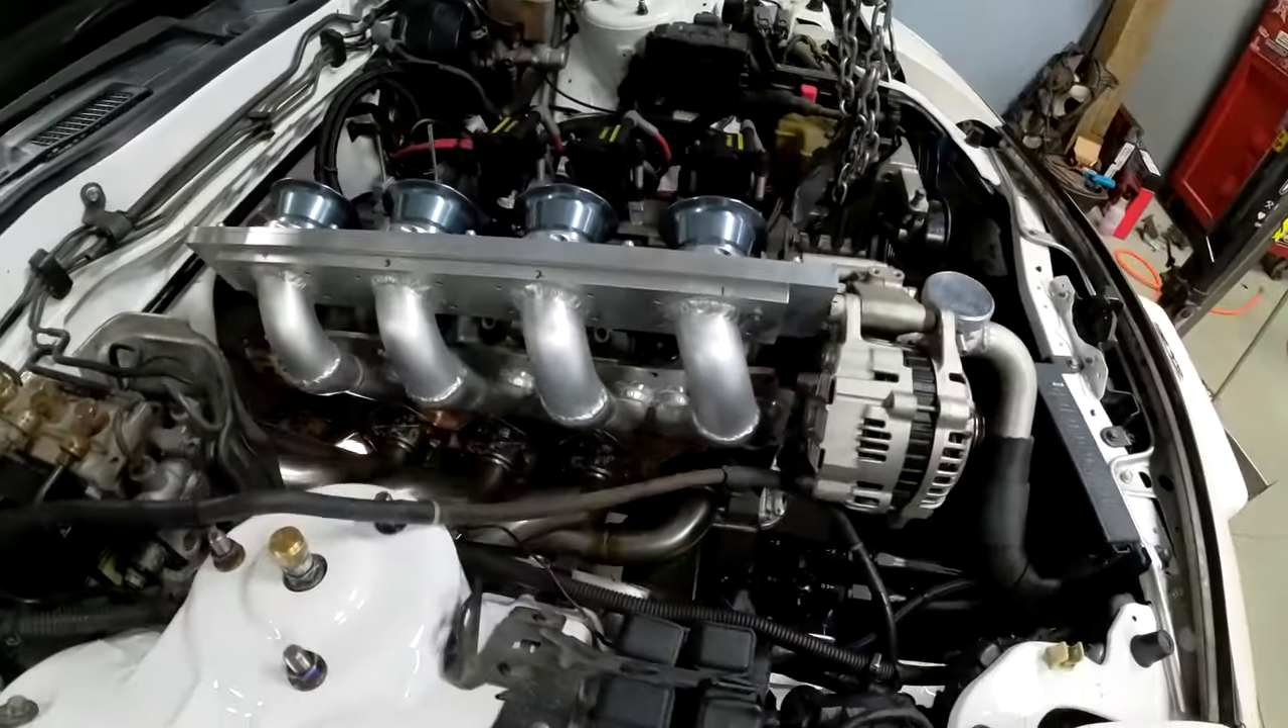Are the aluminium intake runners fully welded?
Yes.